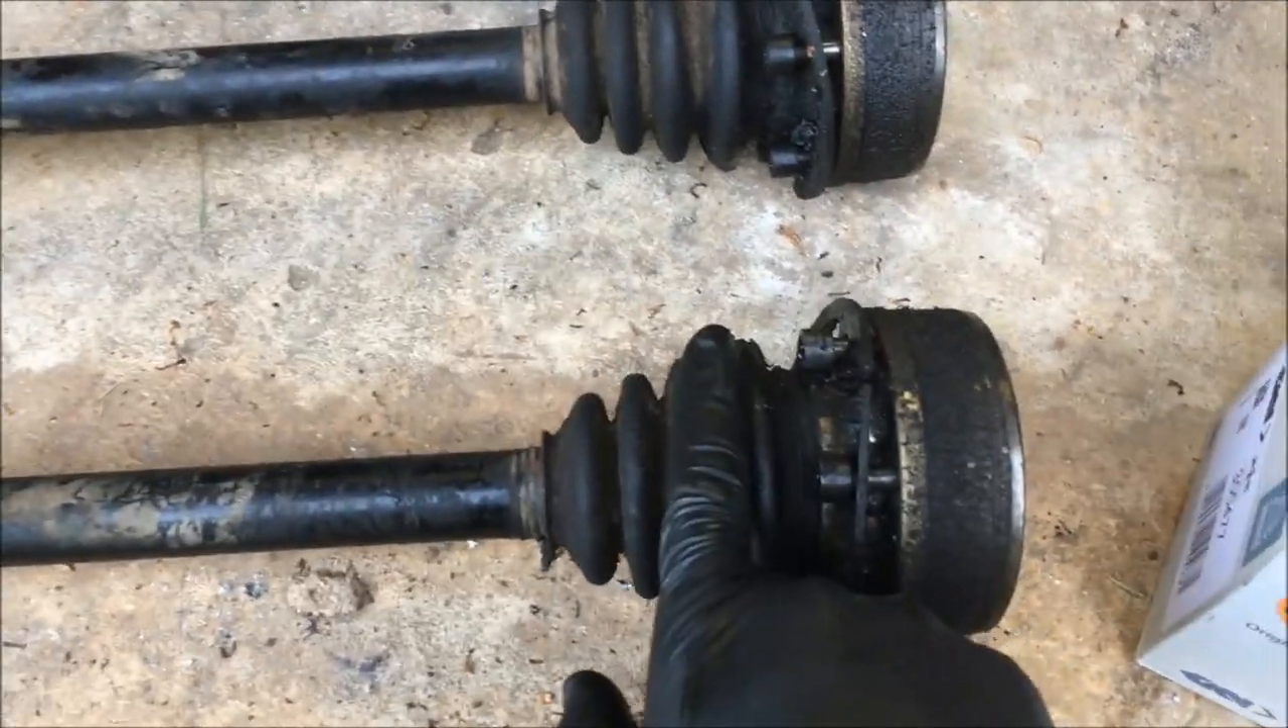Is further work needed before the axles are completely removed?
No.